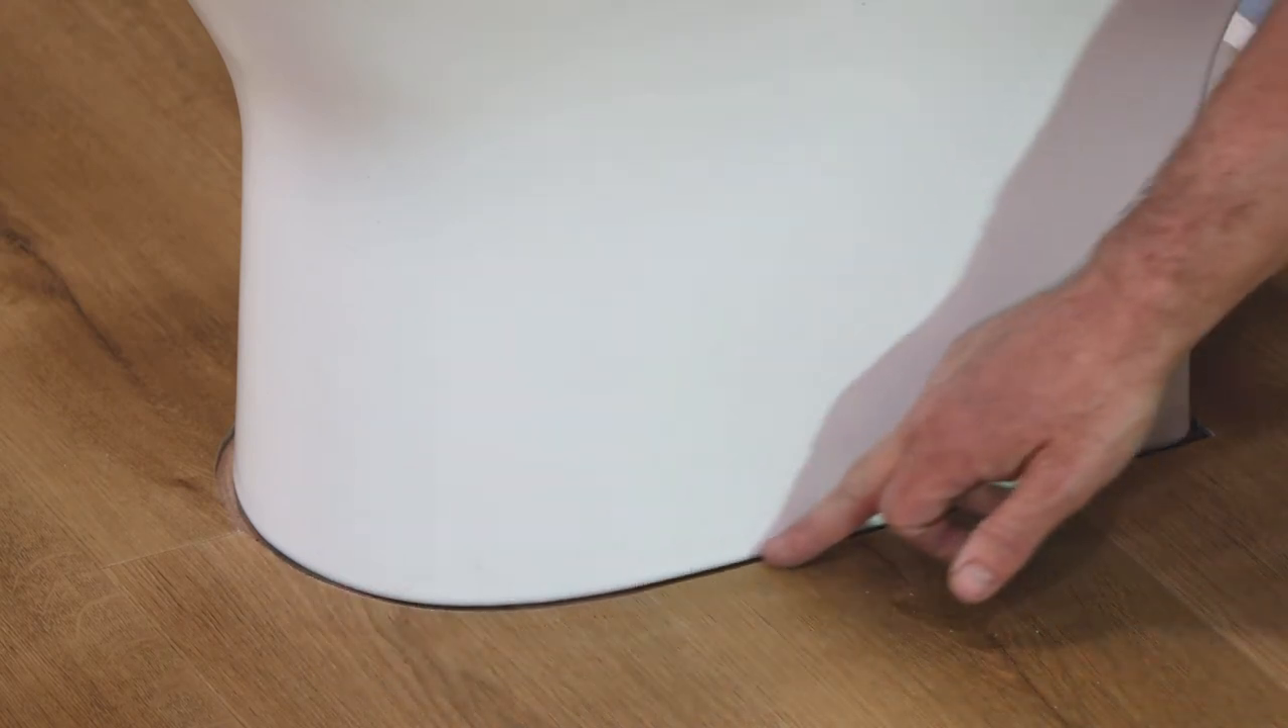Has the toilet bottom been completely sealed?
No.